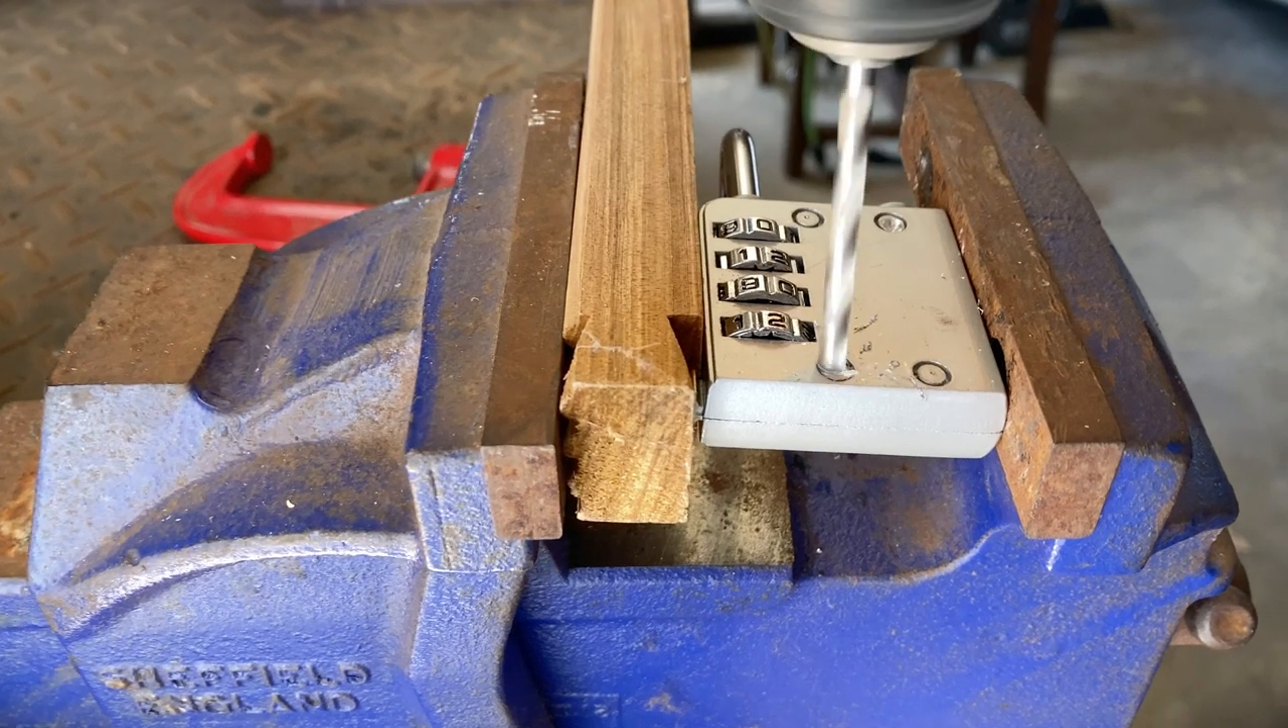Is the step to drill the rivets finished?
No.